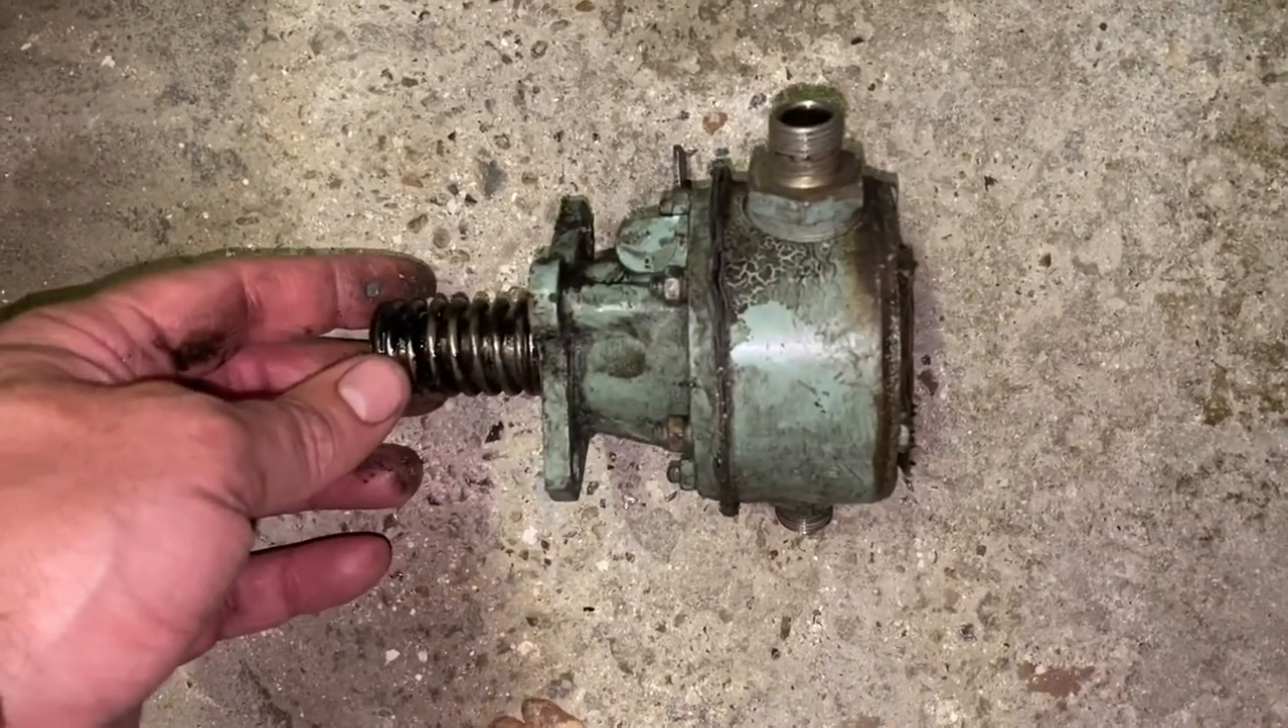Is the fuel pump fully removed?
Yes.